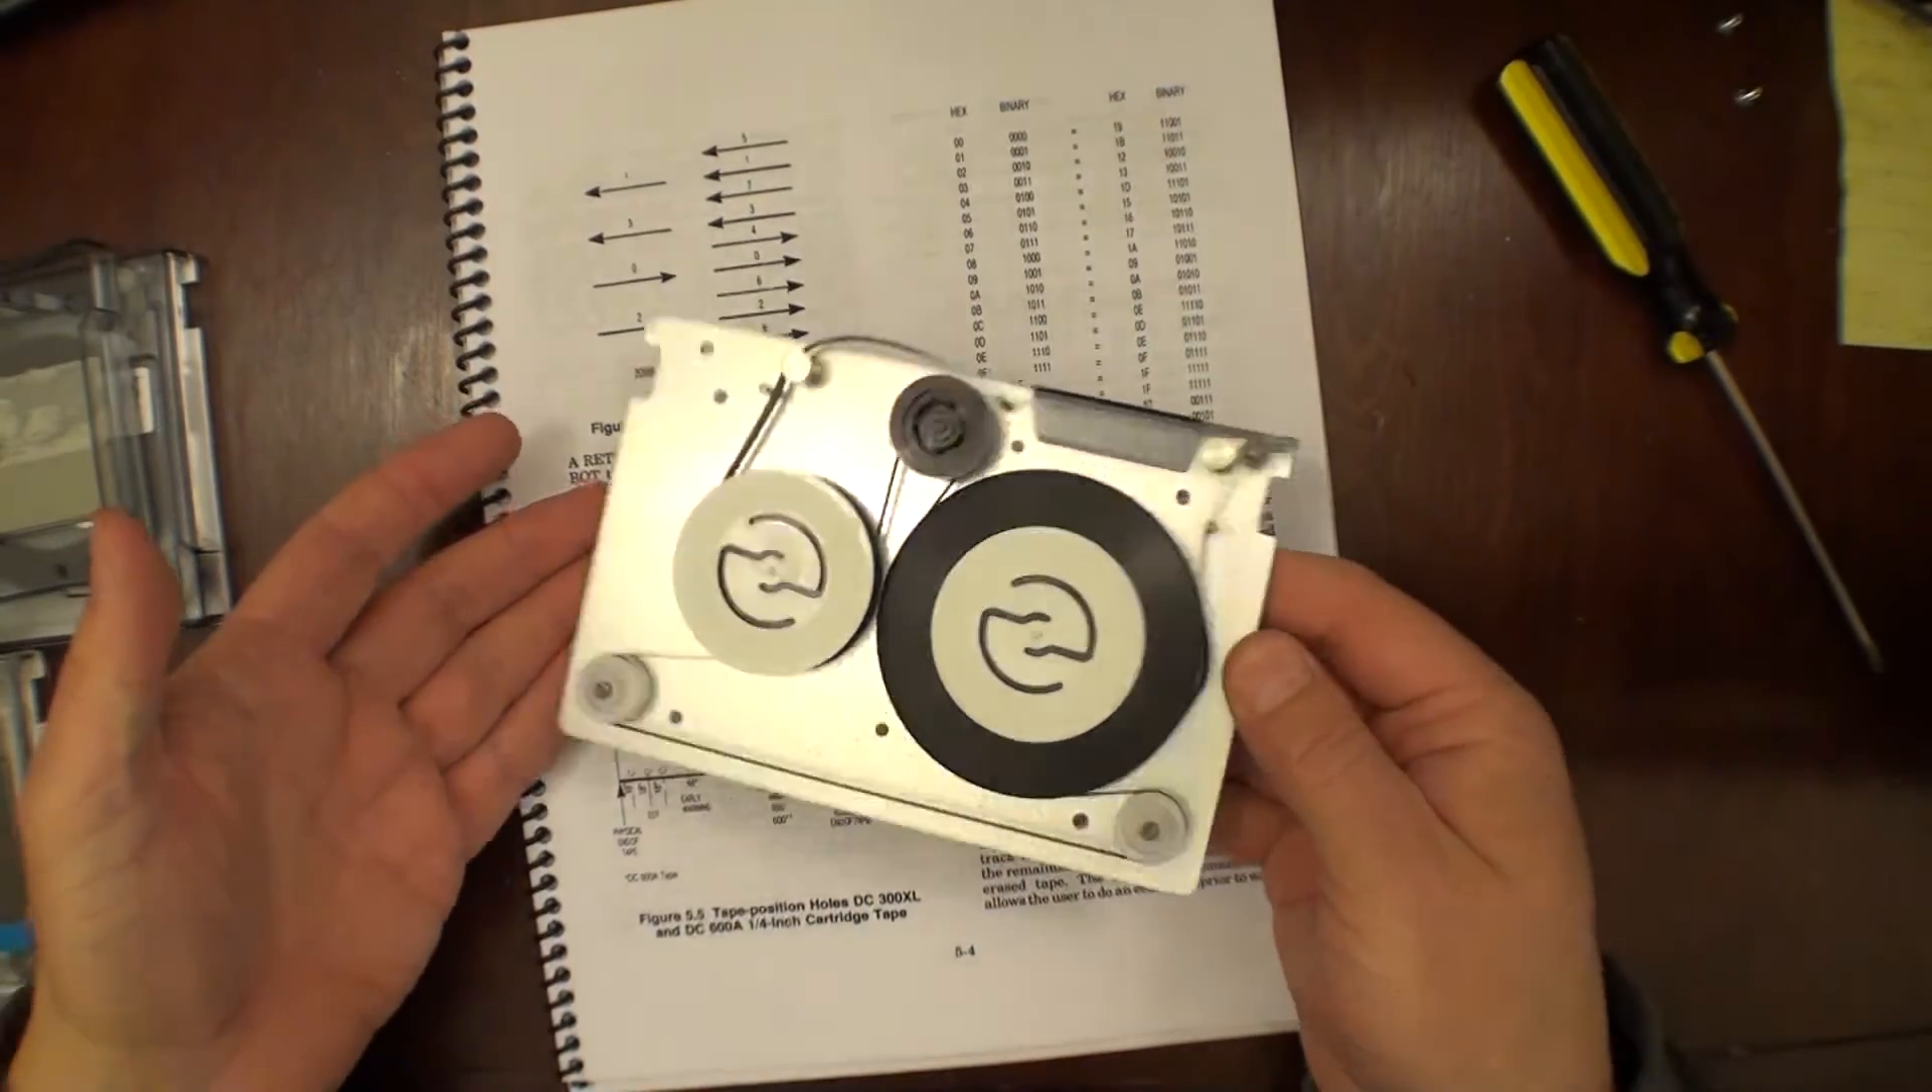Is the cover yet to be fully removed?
No.